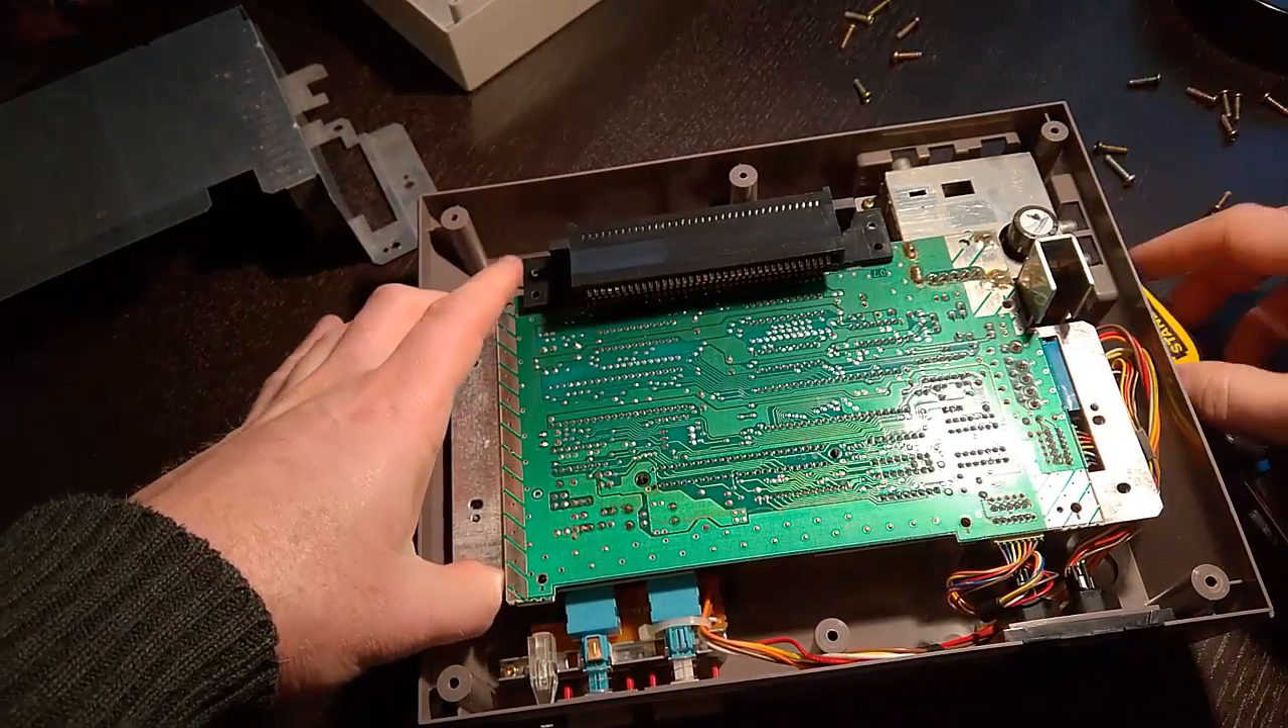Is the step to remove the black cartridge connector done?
No.